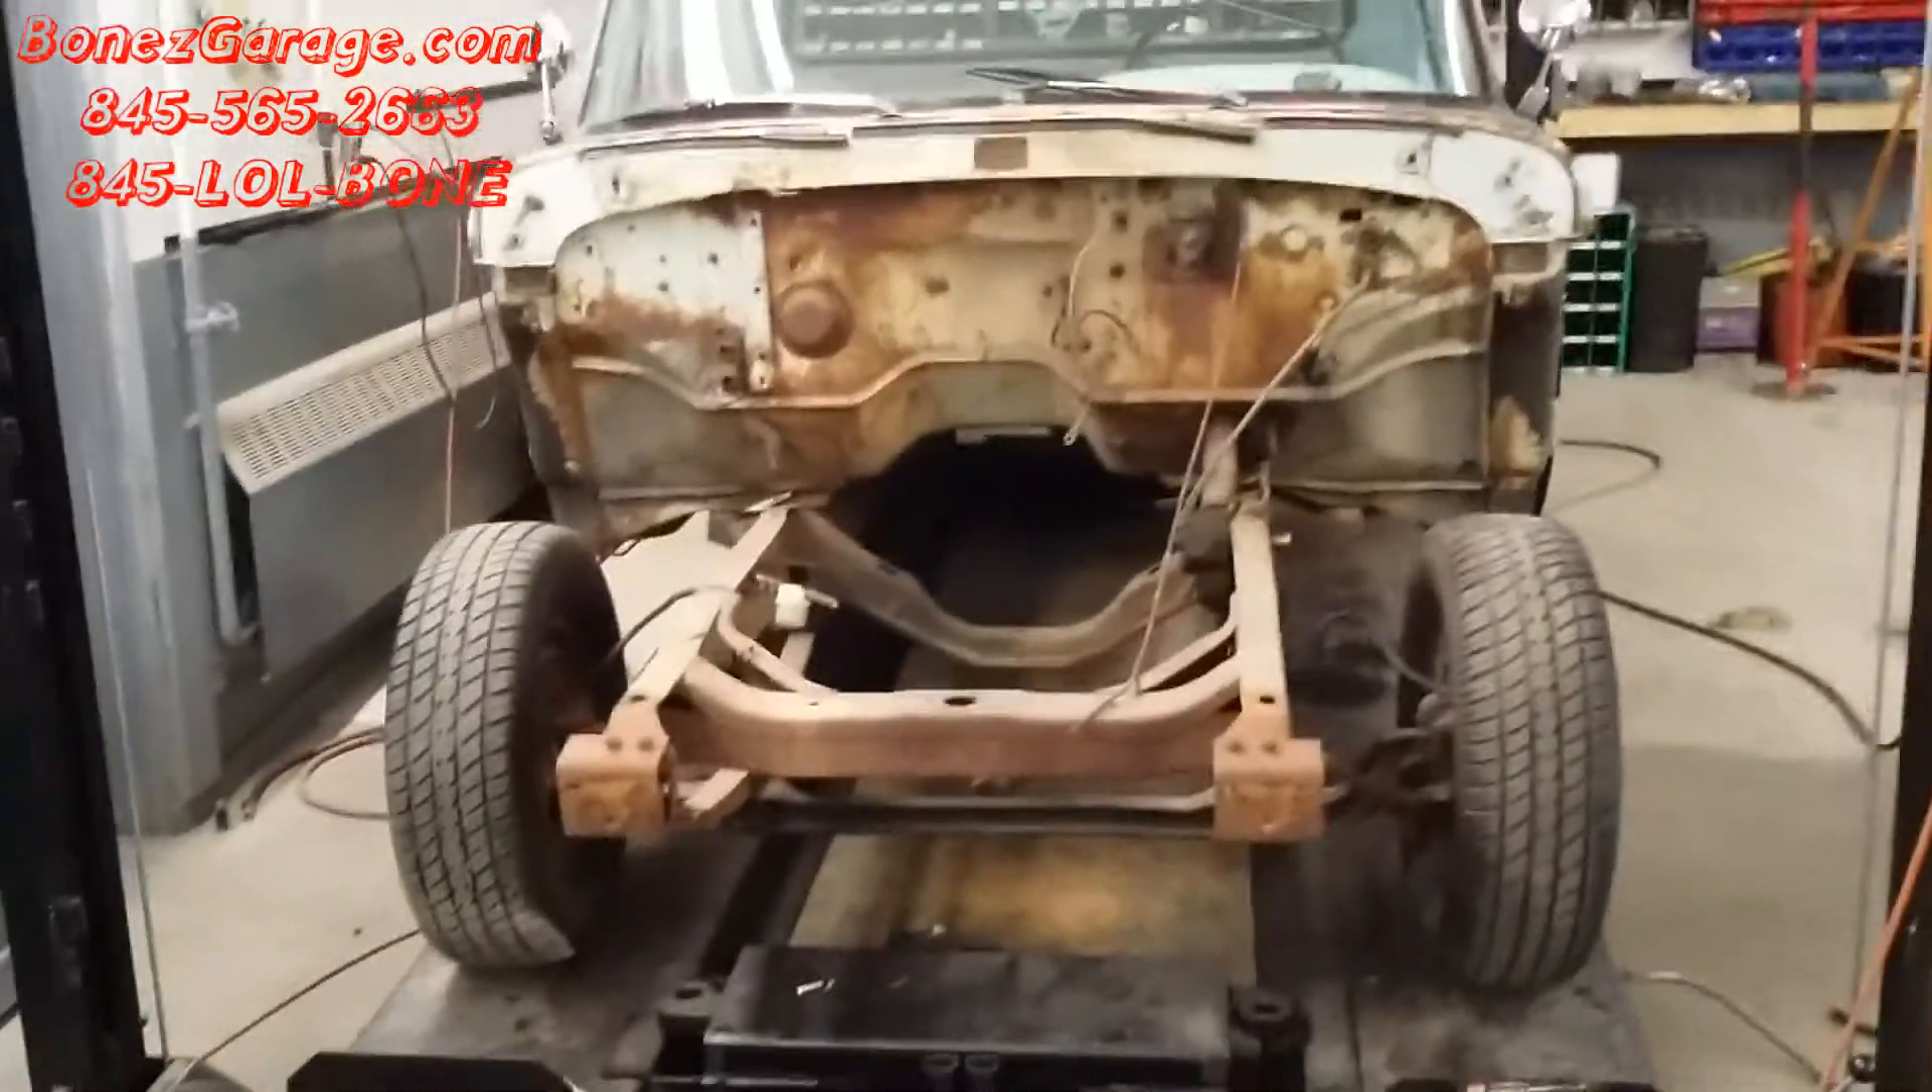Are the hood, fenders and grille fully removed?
Yes.